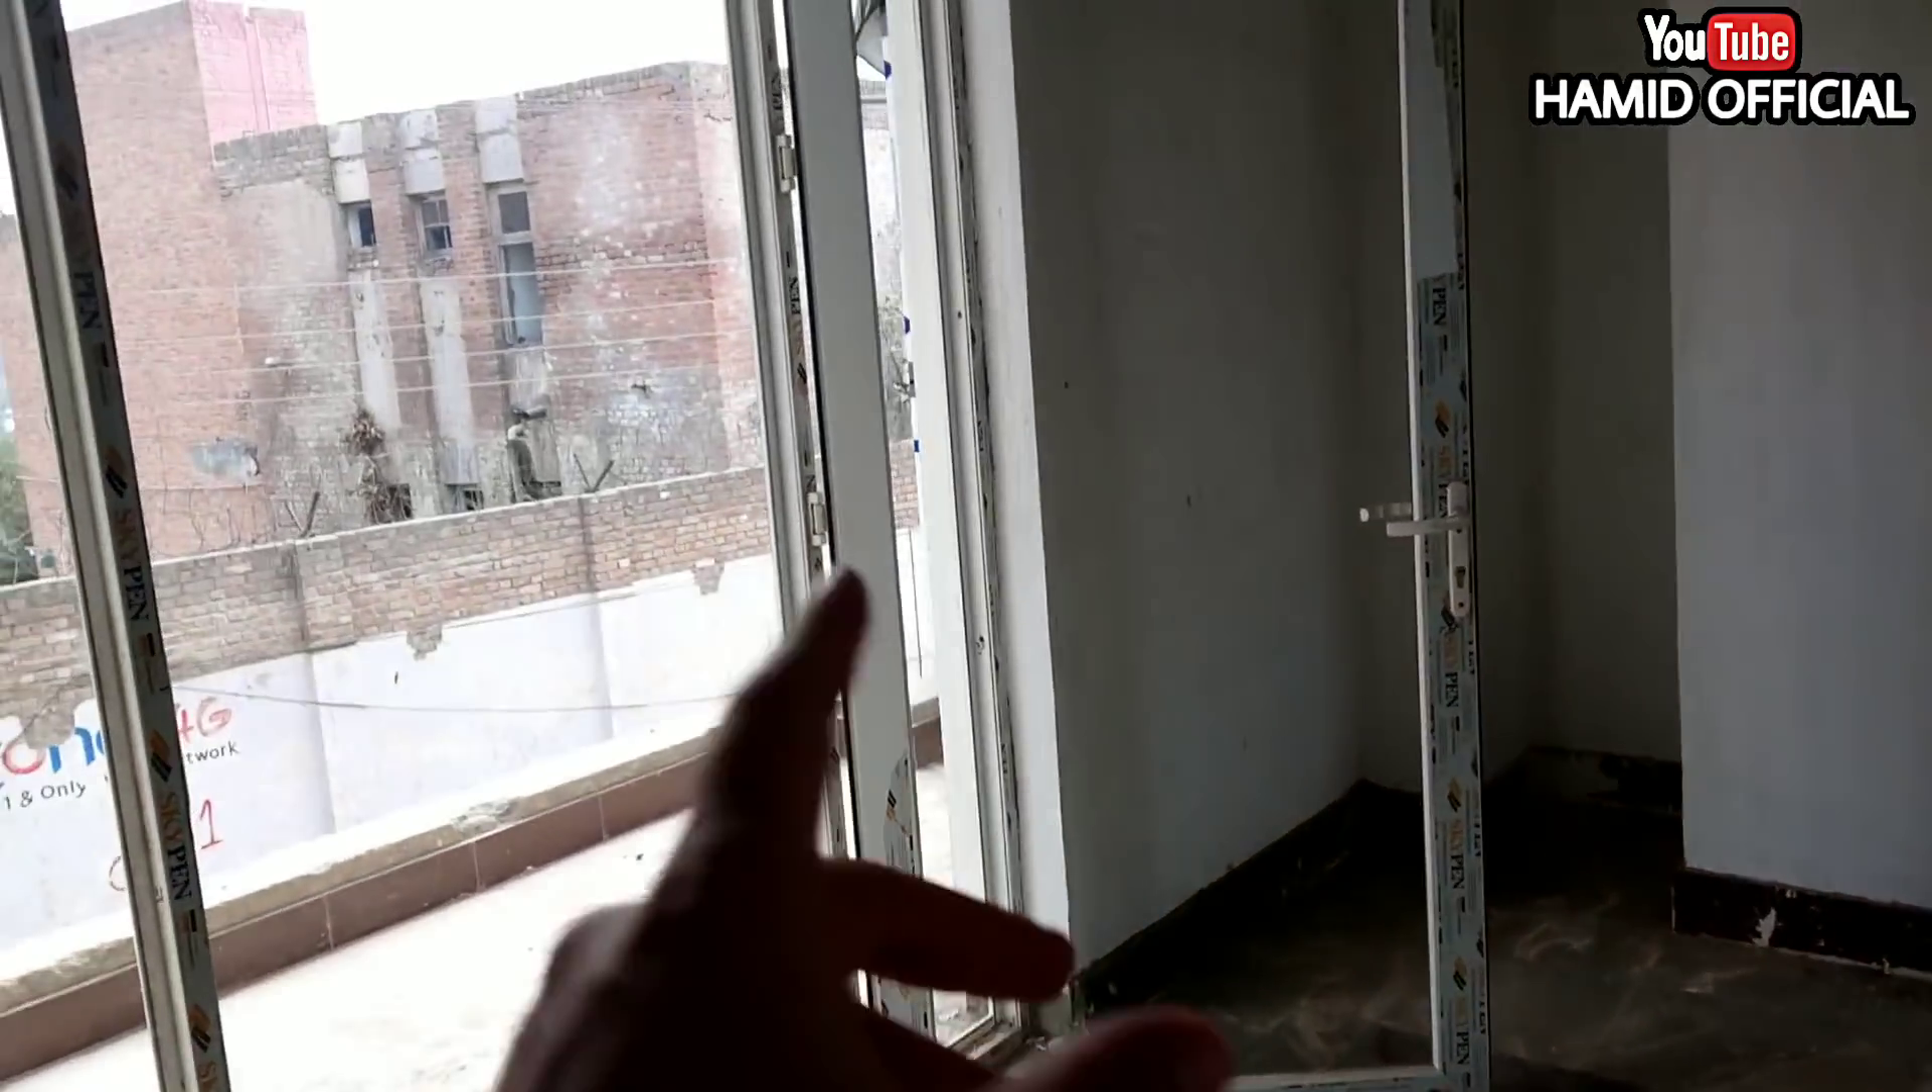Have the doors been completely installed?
Yes.